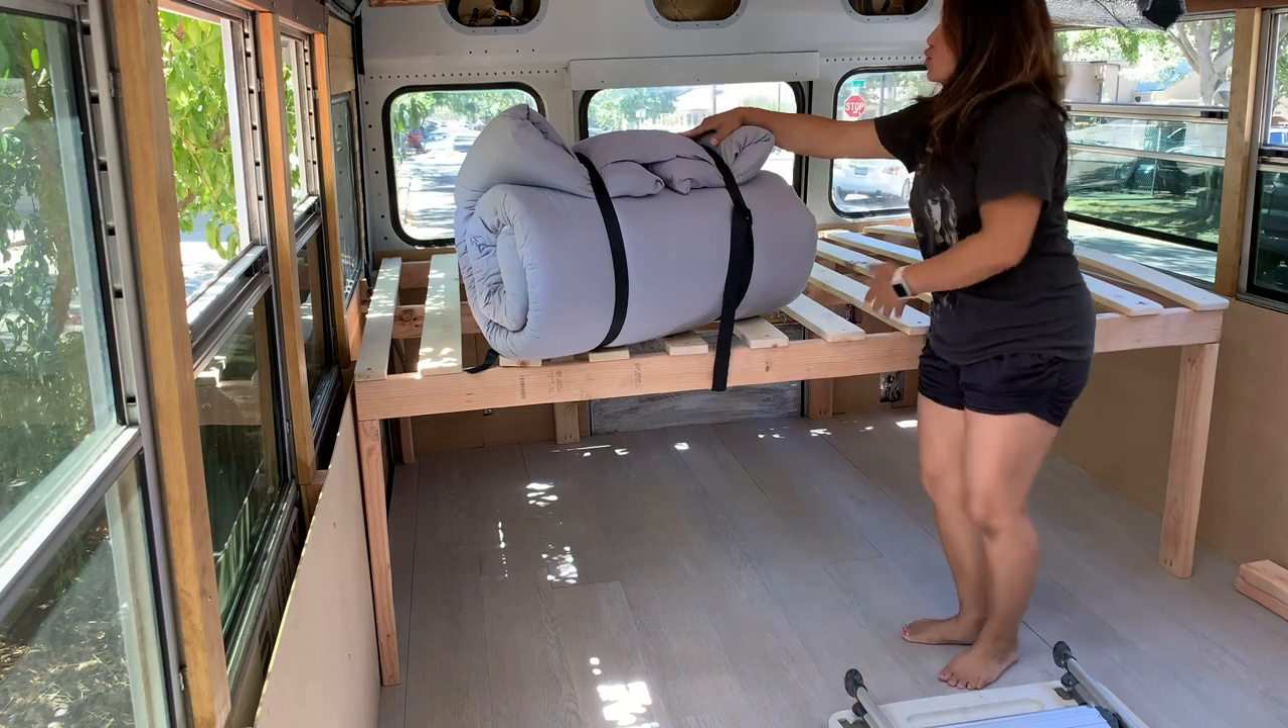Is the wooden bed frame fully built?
Yes.